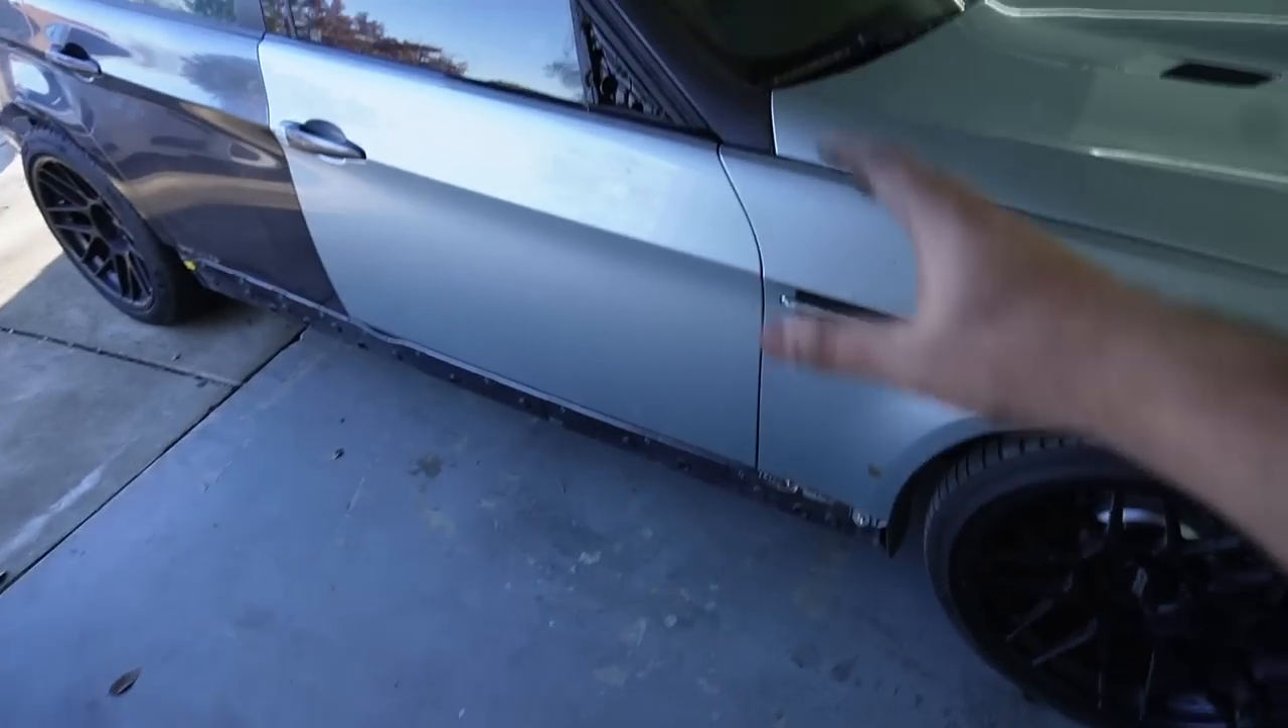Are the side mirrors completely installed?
No.